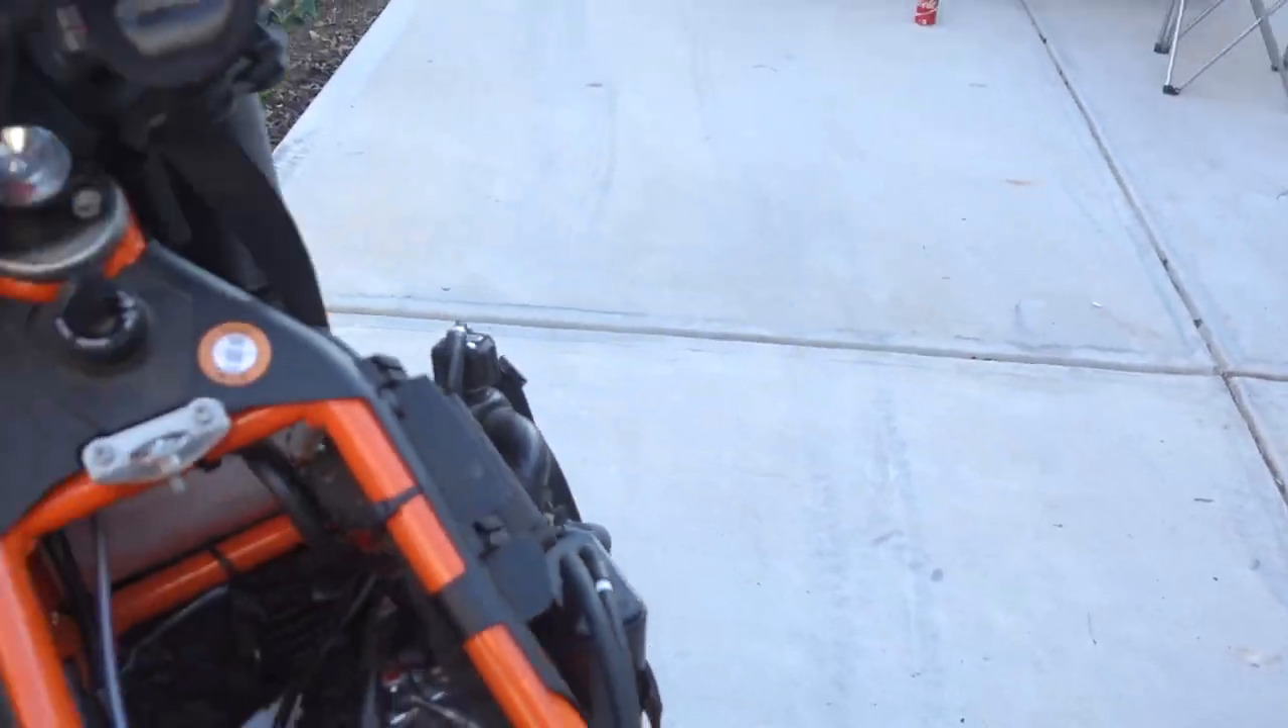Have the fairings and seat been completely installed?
No.